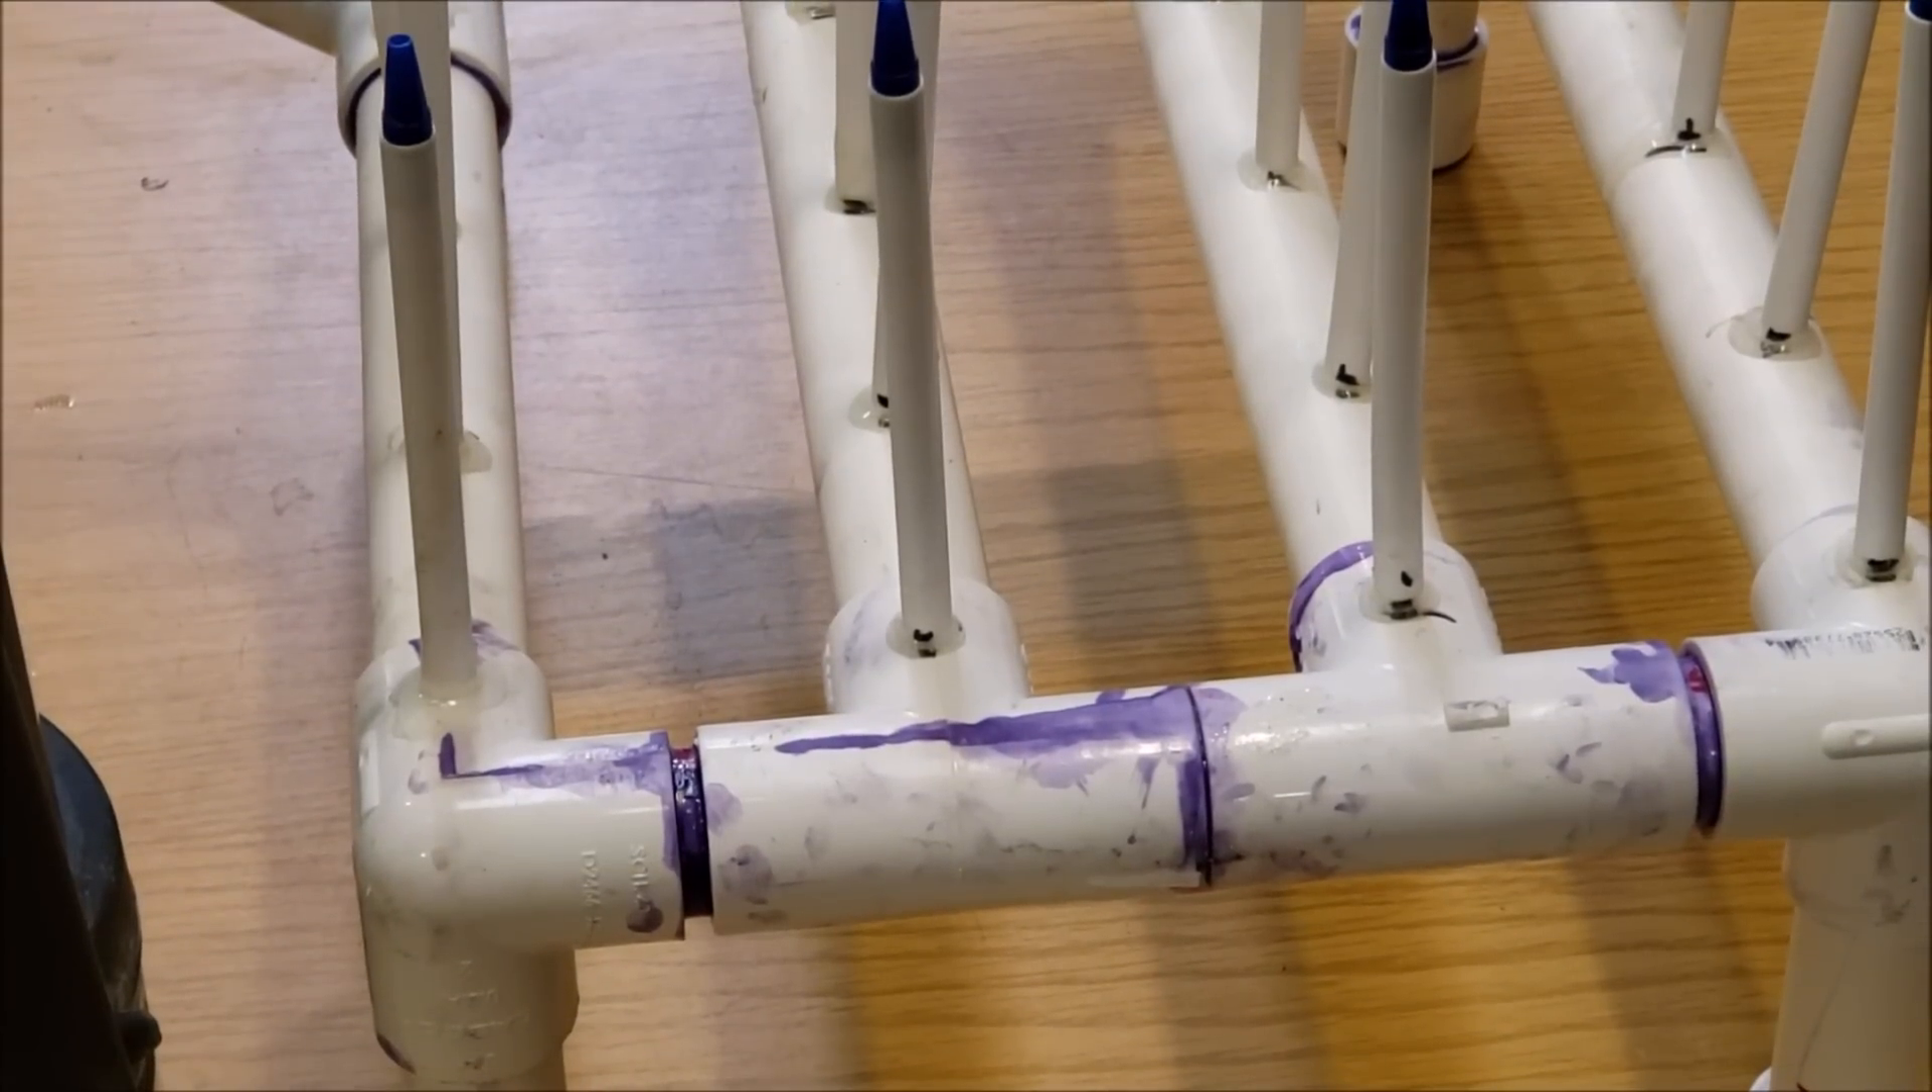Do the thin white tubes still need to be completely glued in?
No.